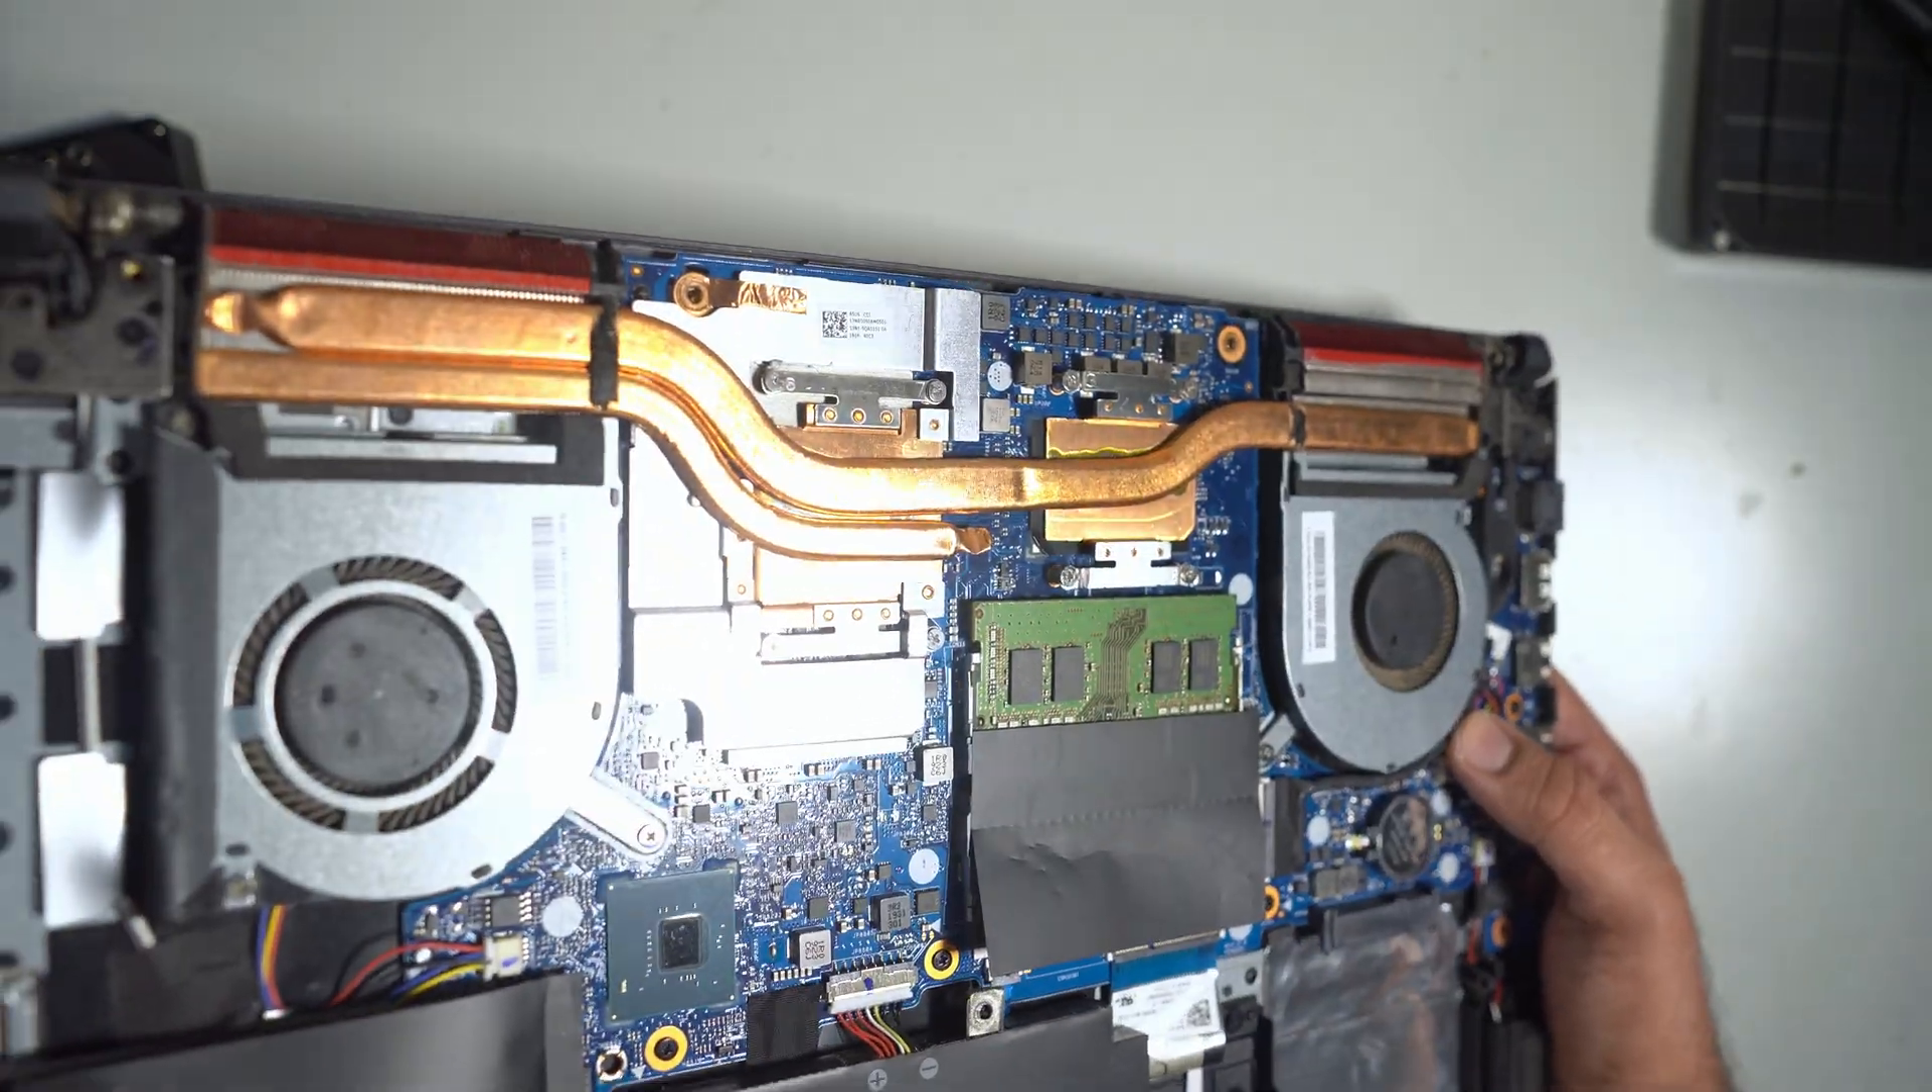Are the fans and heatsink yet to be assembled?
No.